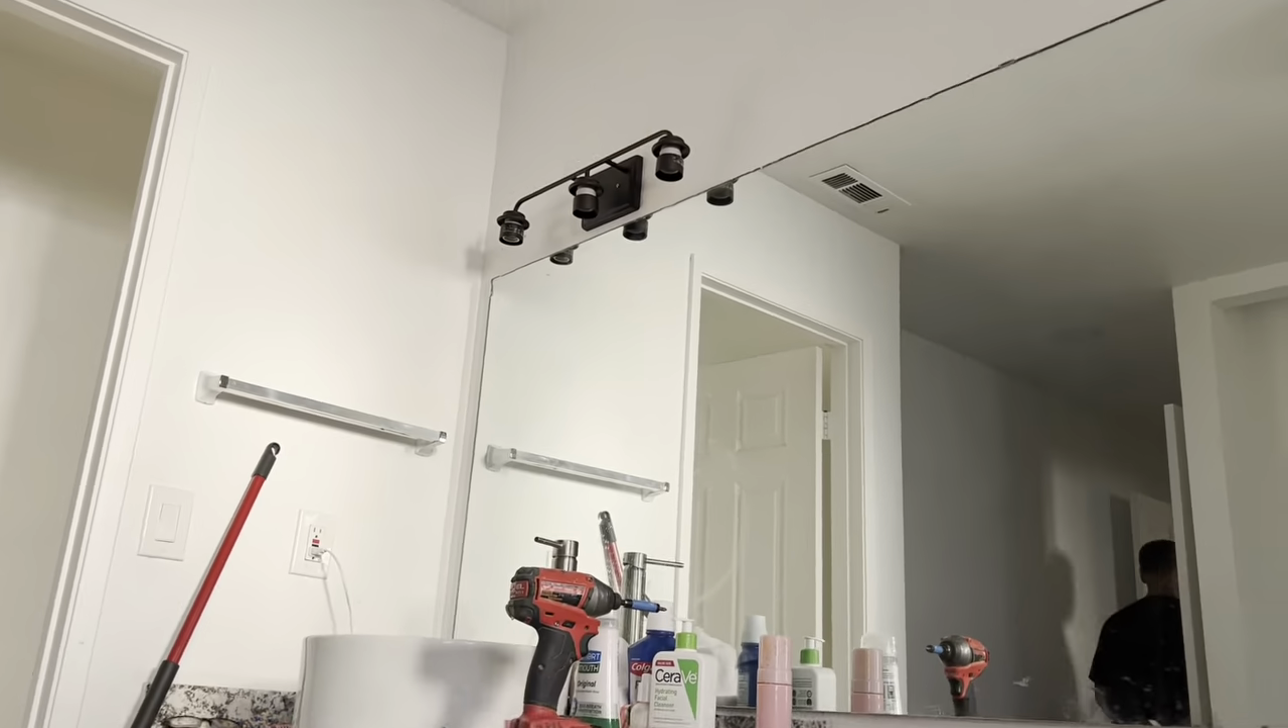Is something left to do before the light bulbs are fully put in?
Yes.